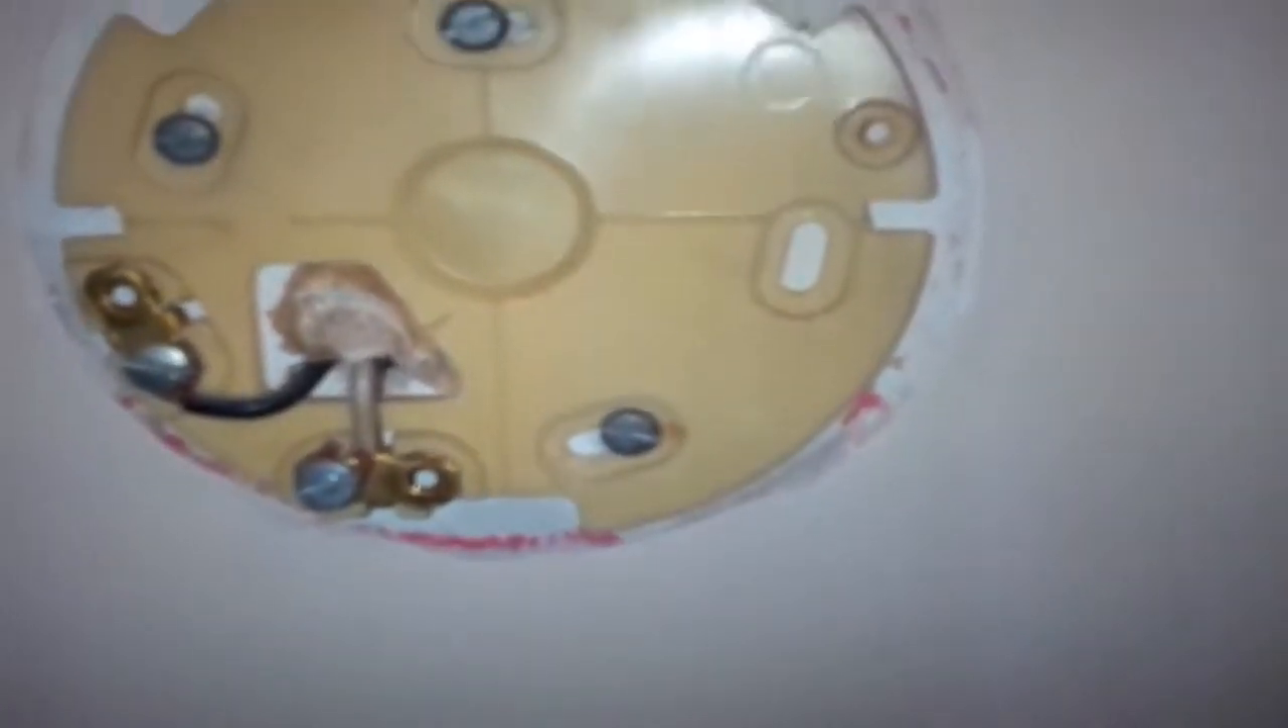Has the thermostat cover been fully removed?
Yes.